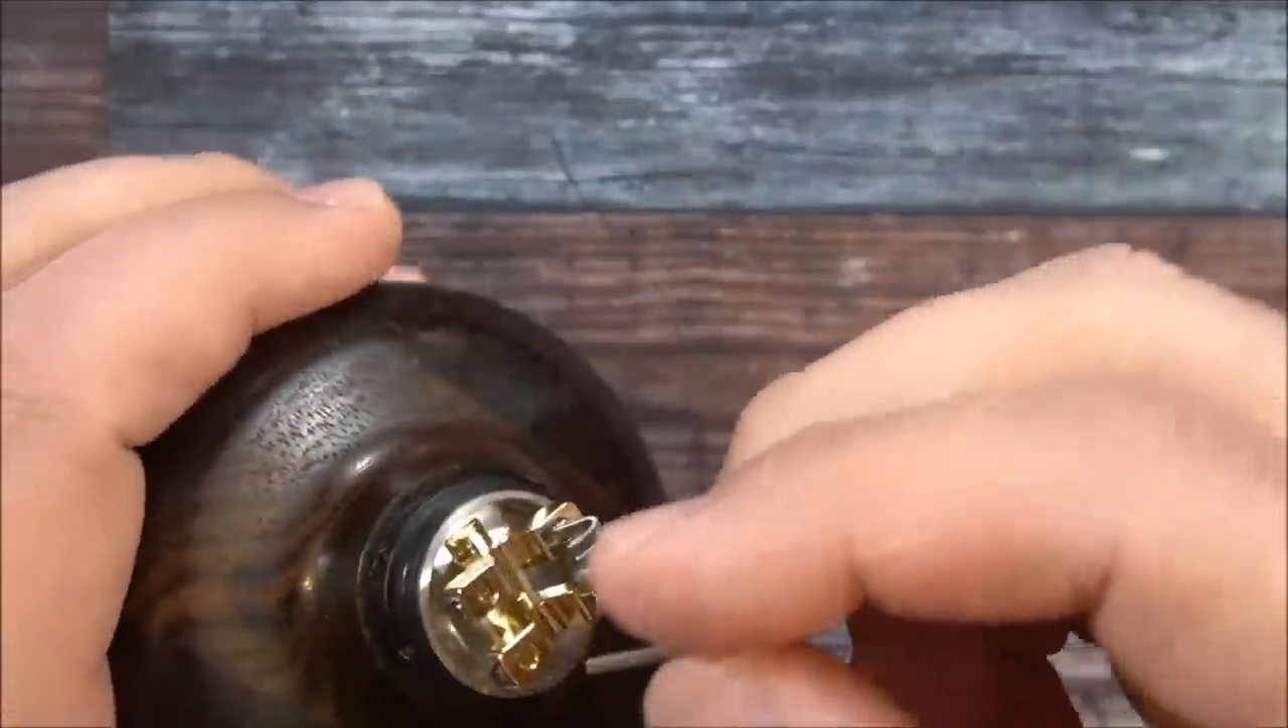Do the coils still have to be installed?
Yes.